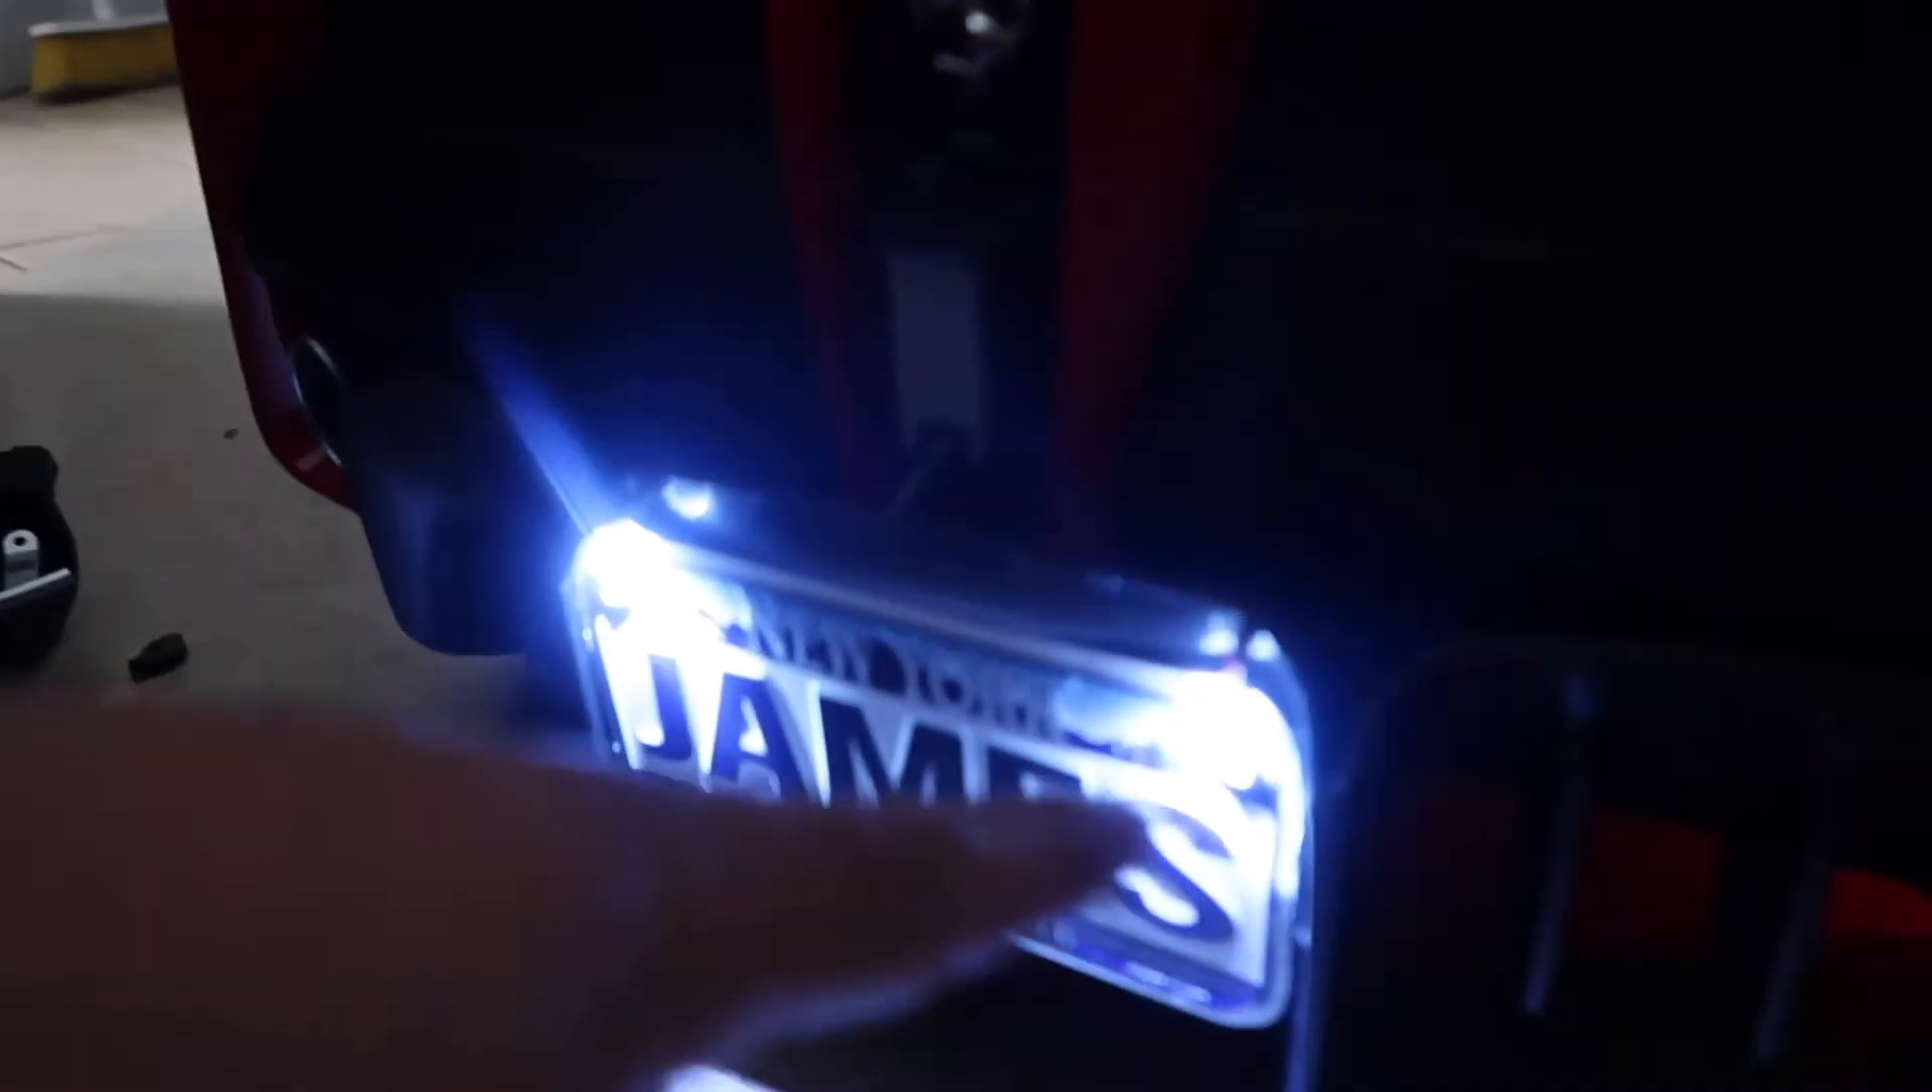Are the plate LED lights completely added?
Yes.